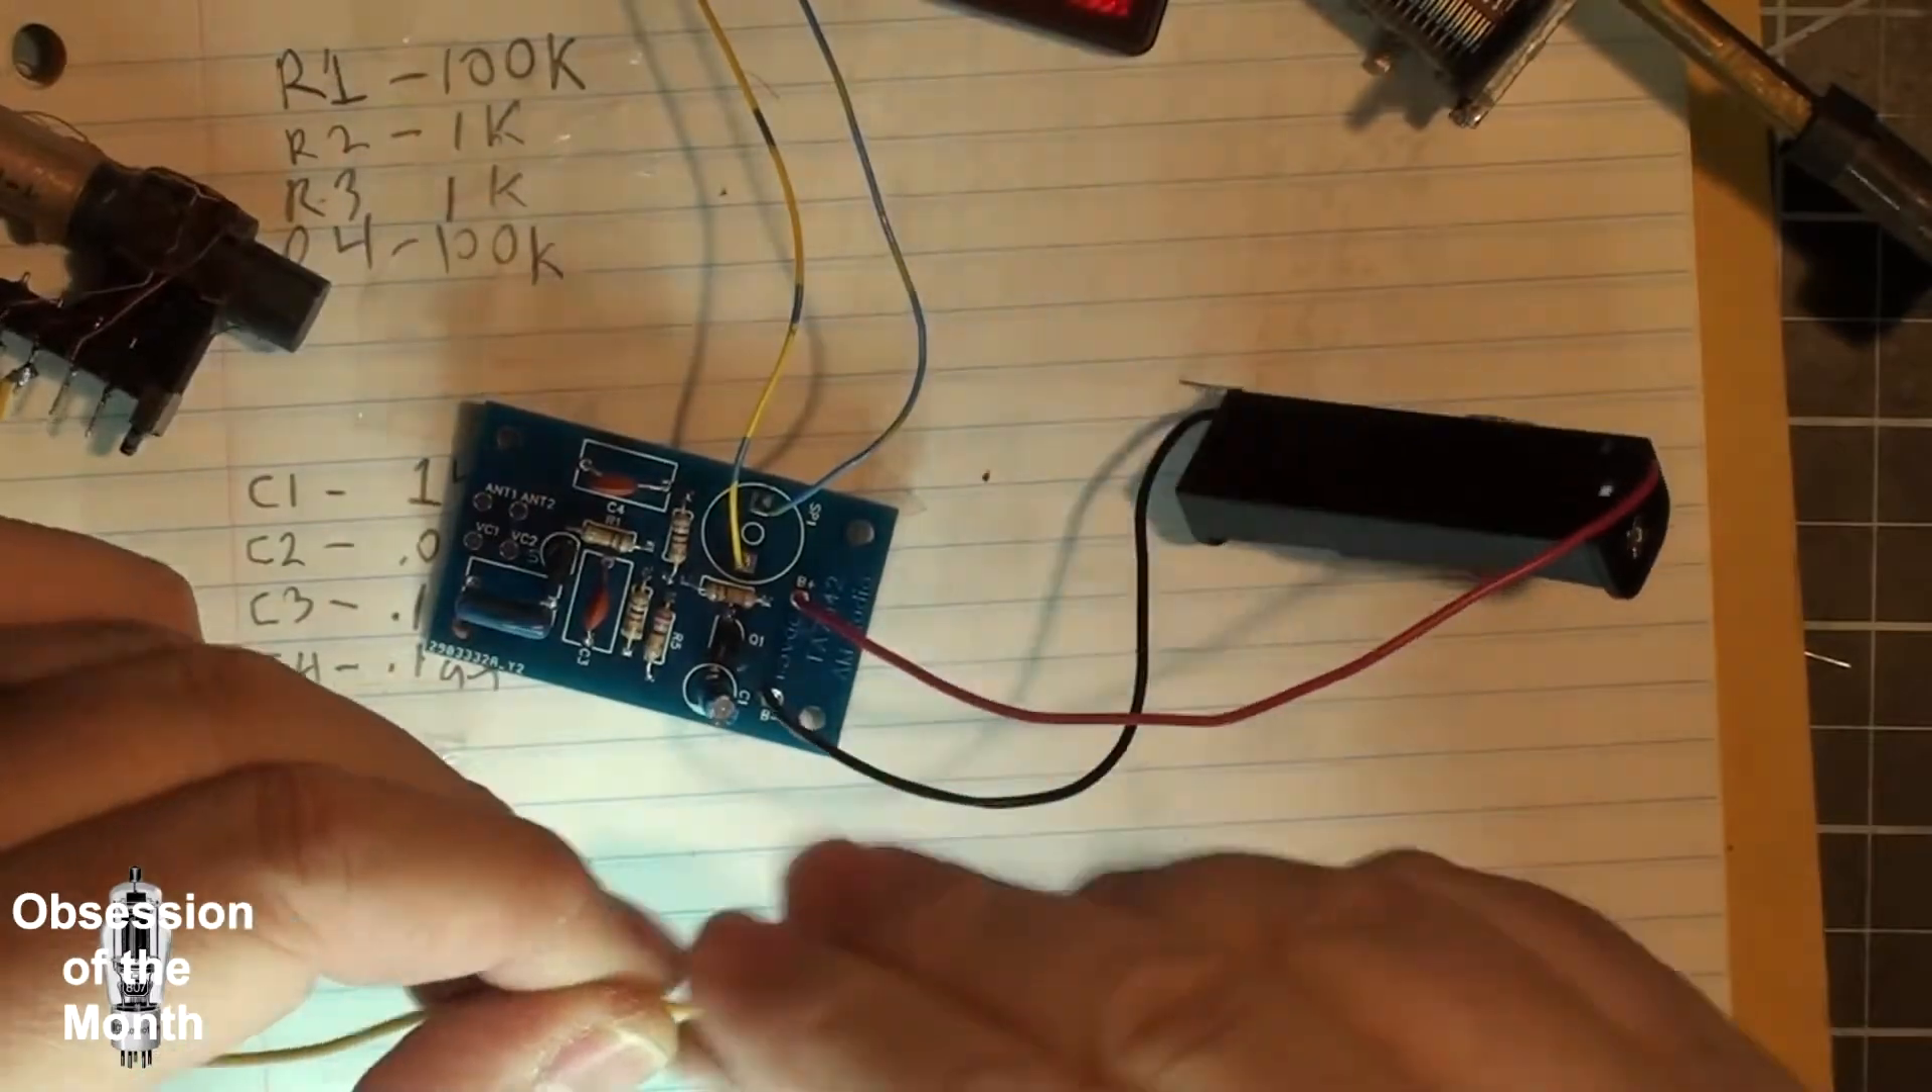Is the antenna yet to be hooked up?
Yes.